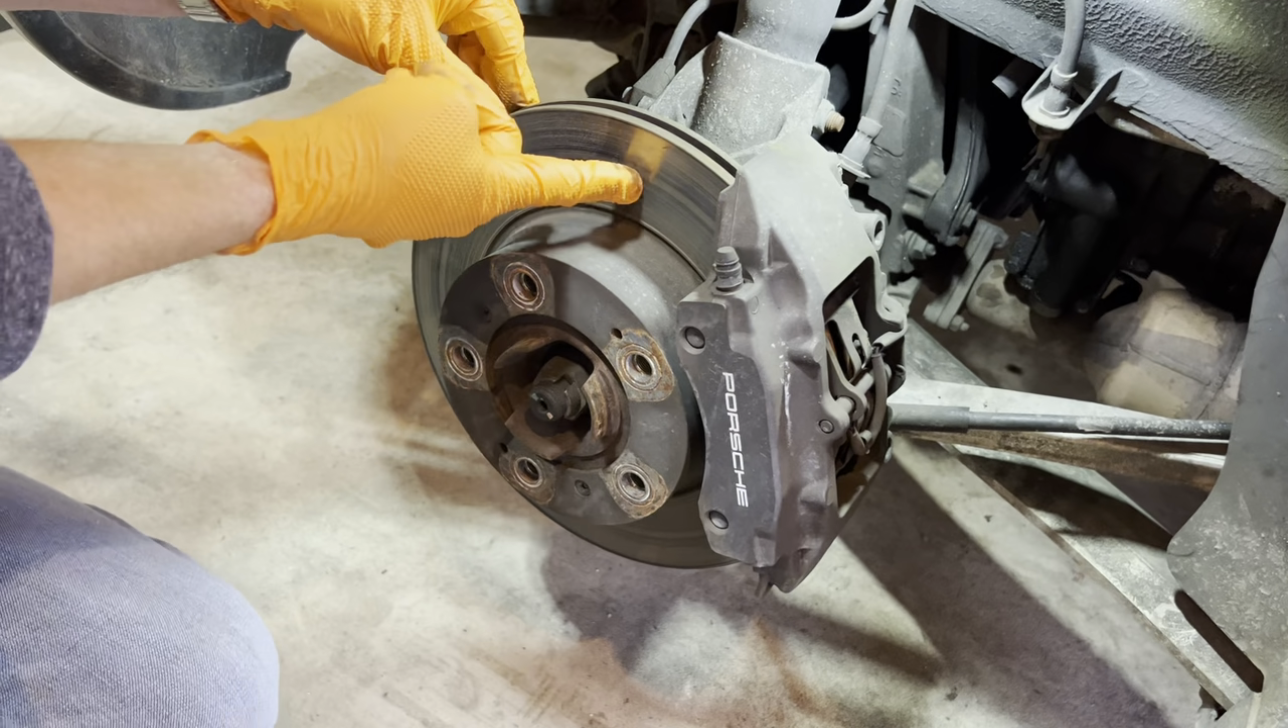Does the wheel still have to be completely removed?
No.